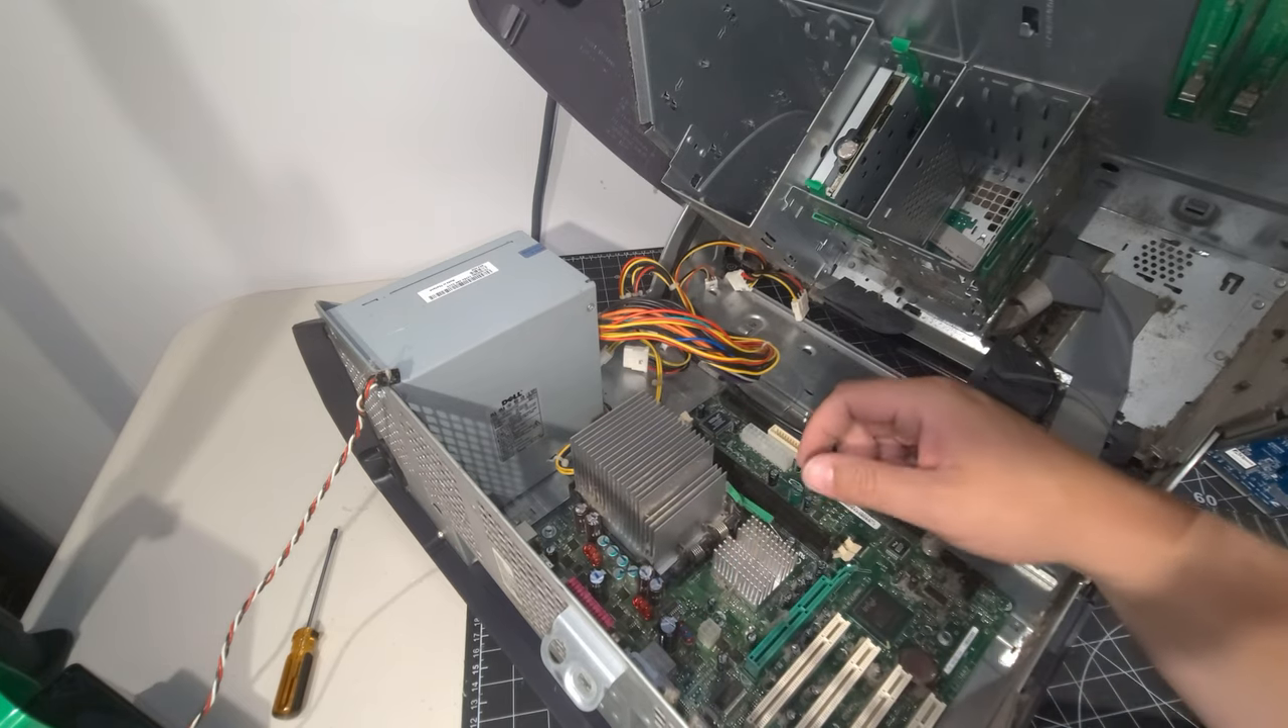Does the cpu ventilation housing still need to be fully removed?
No.